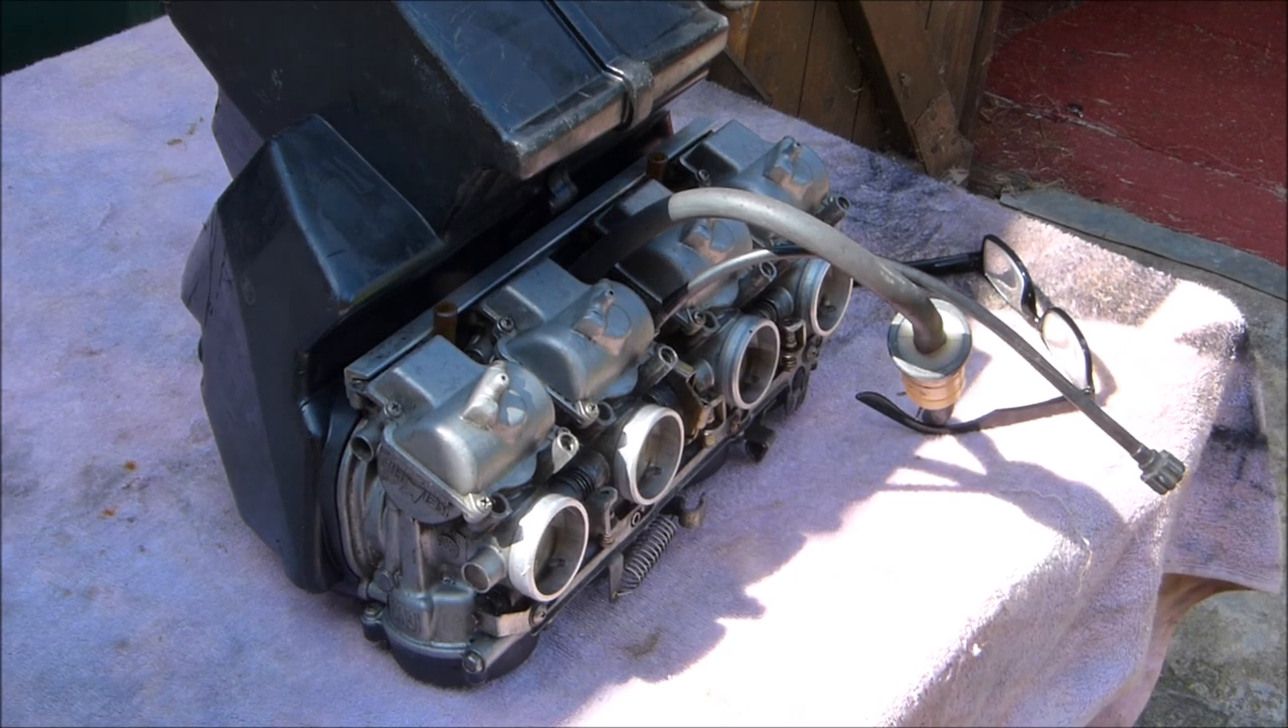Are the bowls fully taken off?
No.